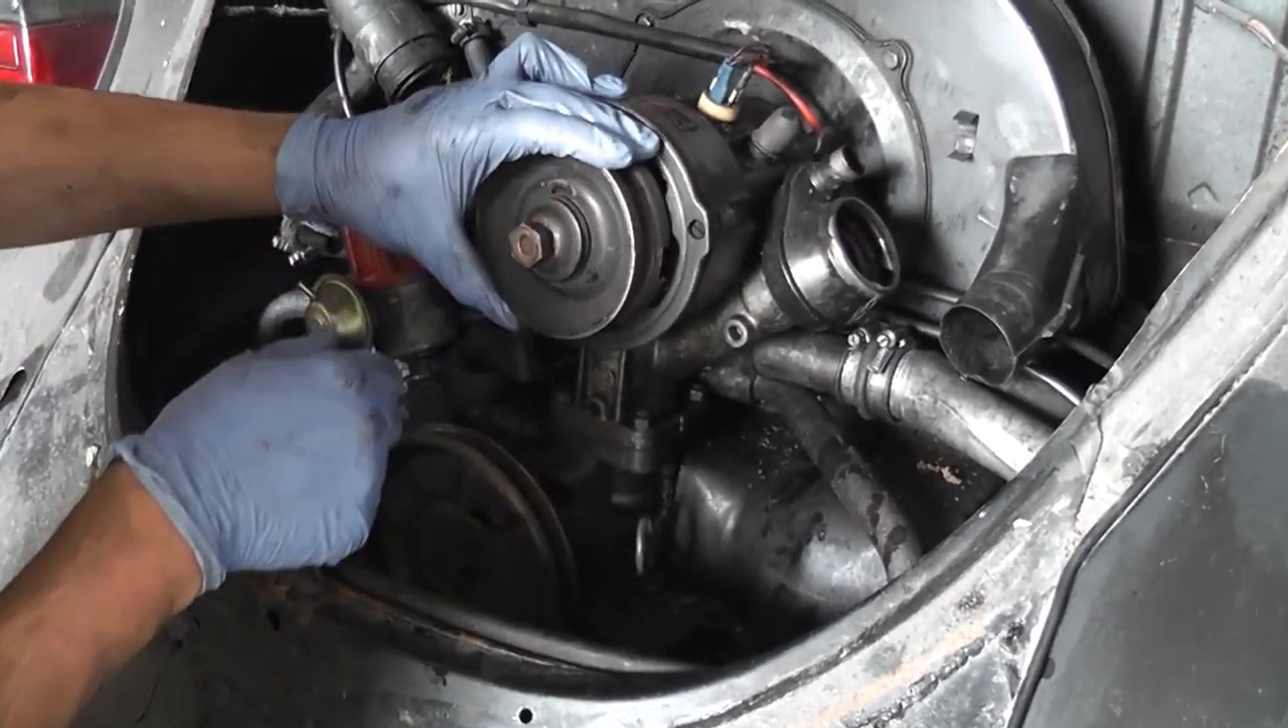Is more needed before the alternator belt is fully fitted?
Yes.